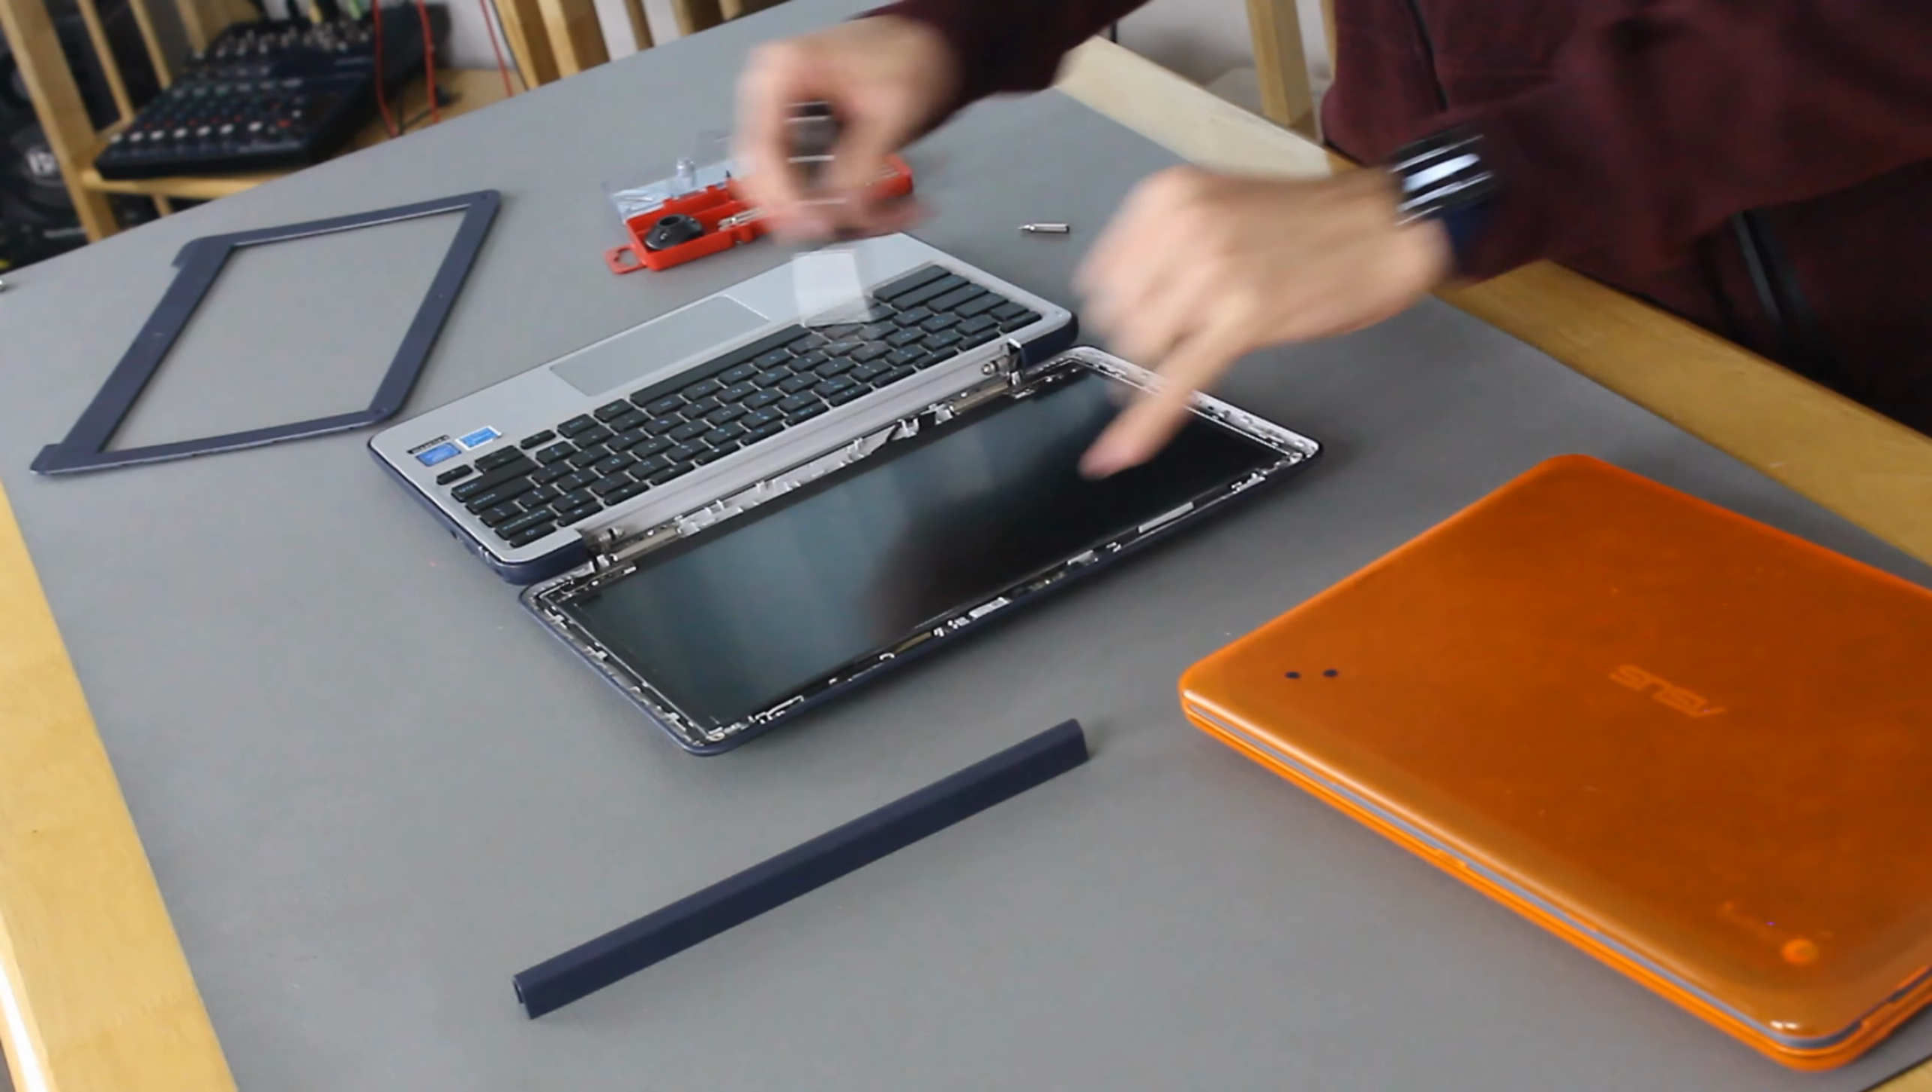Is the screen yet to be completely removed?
Yes.